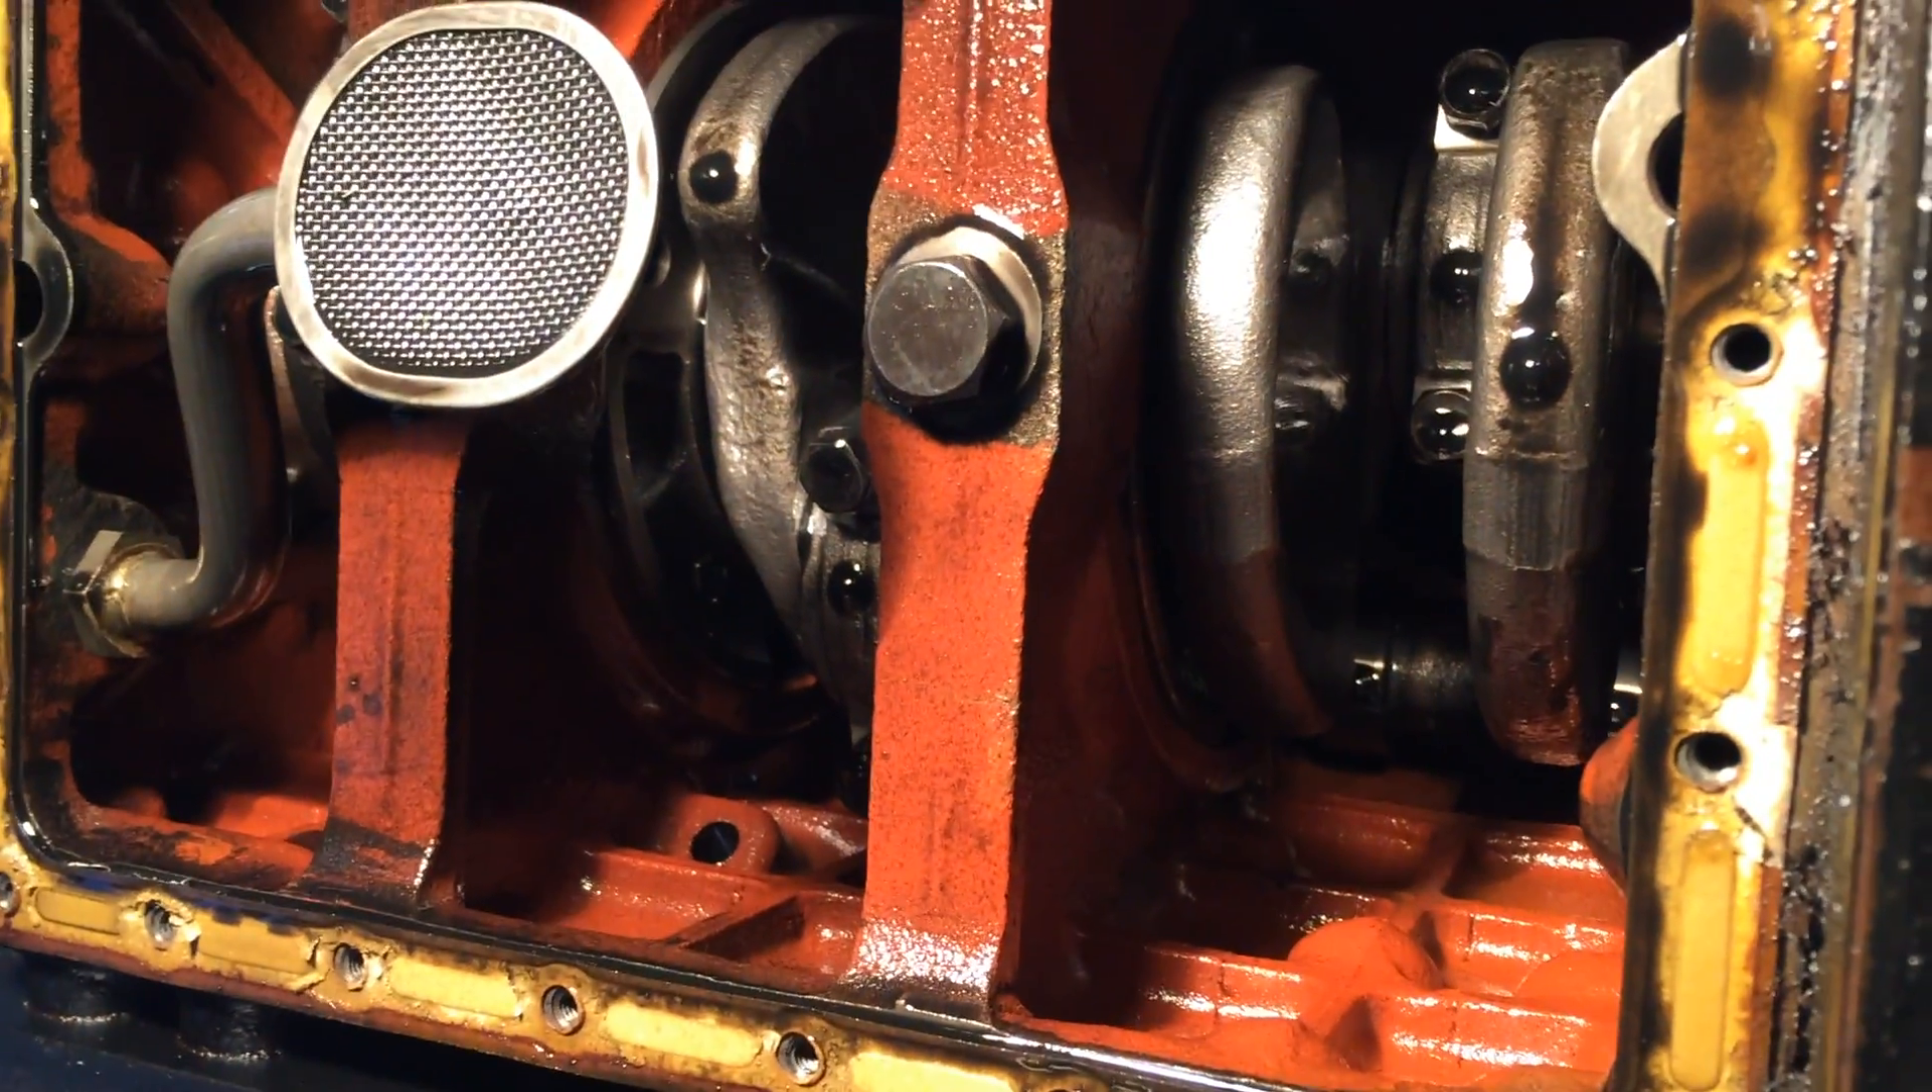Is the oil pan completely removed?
Yes.